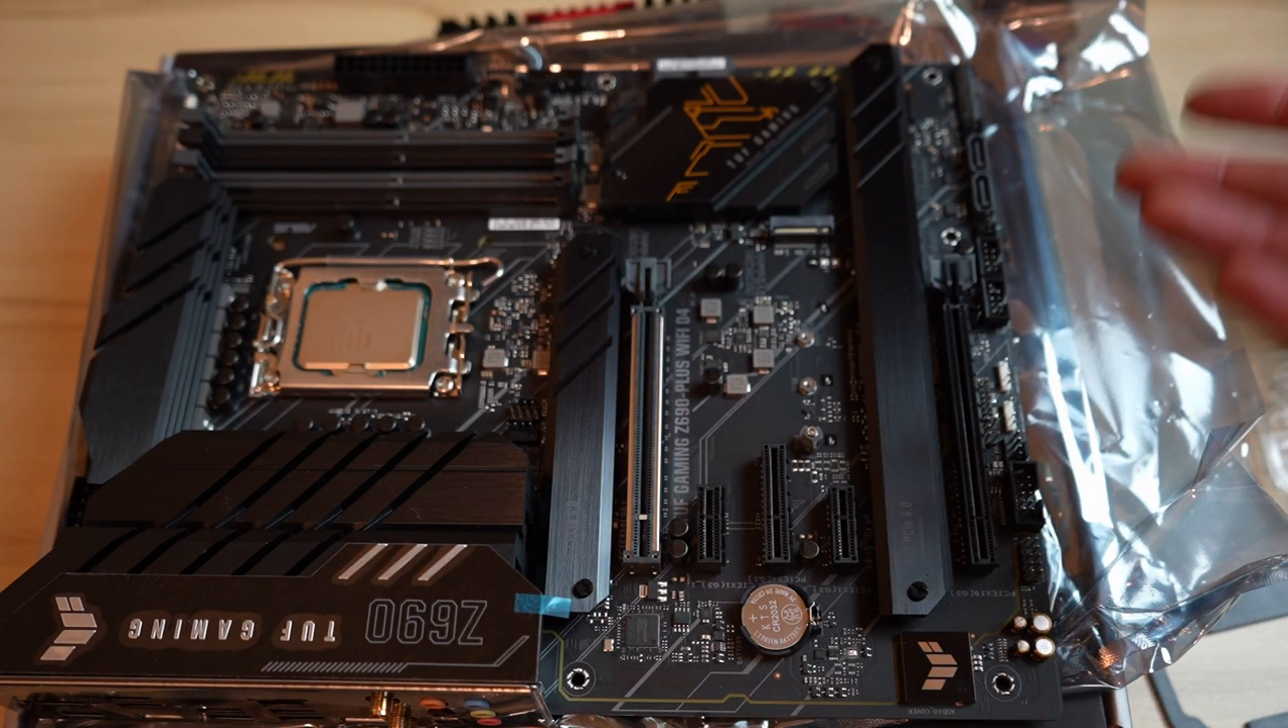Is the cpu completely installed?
Yes.